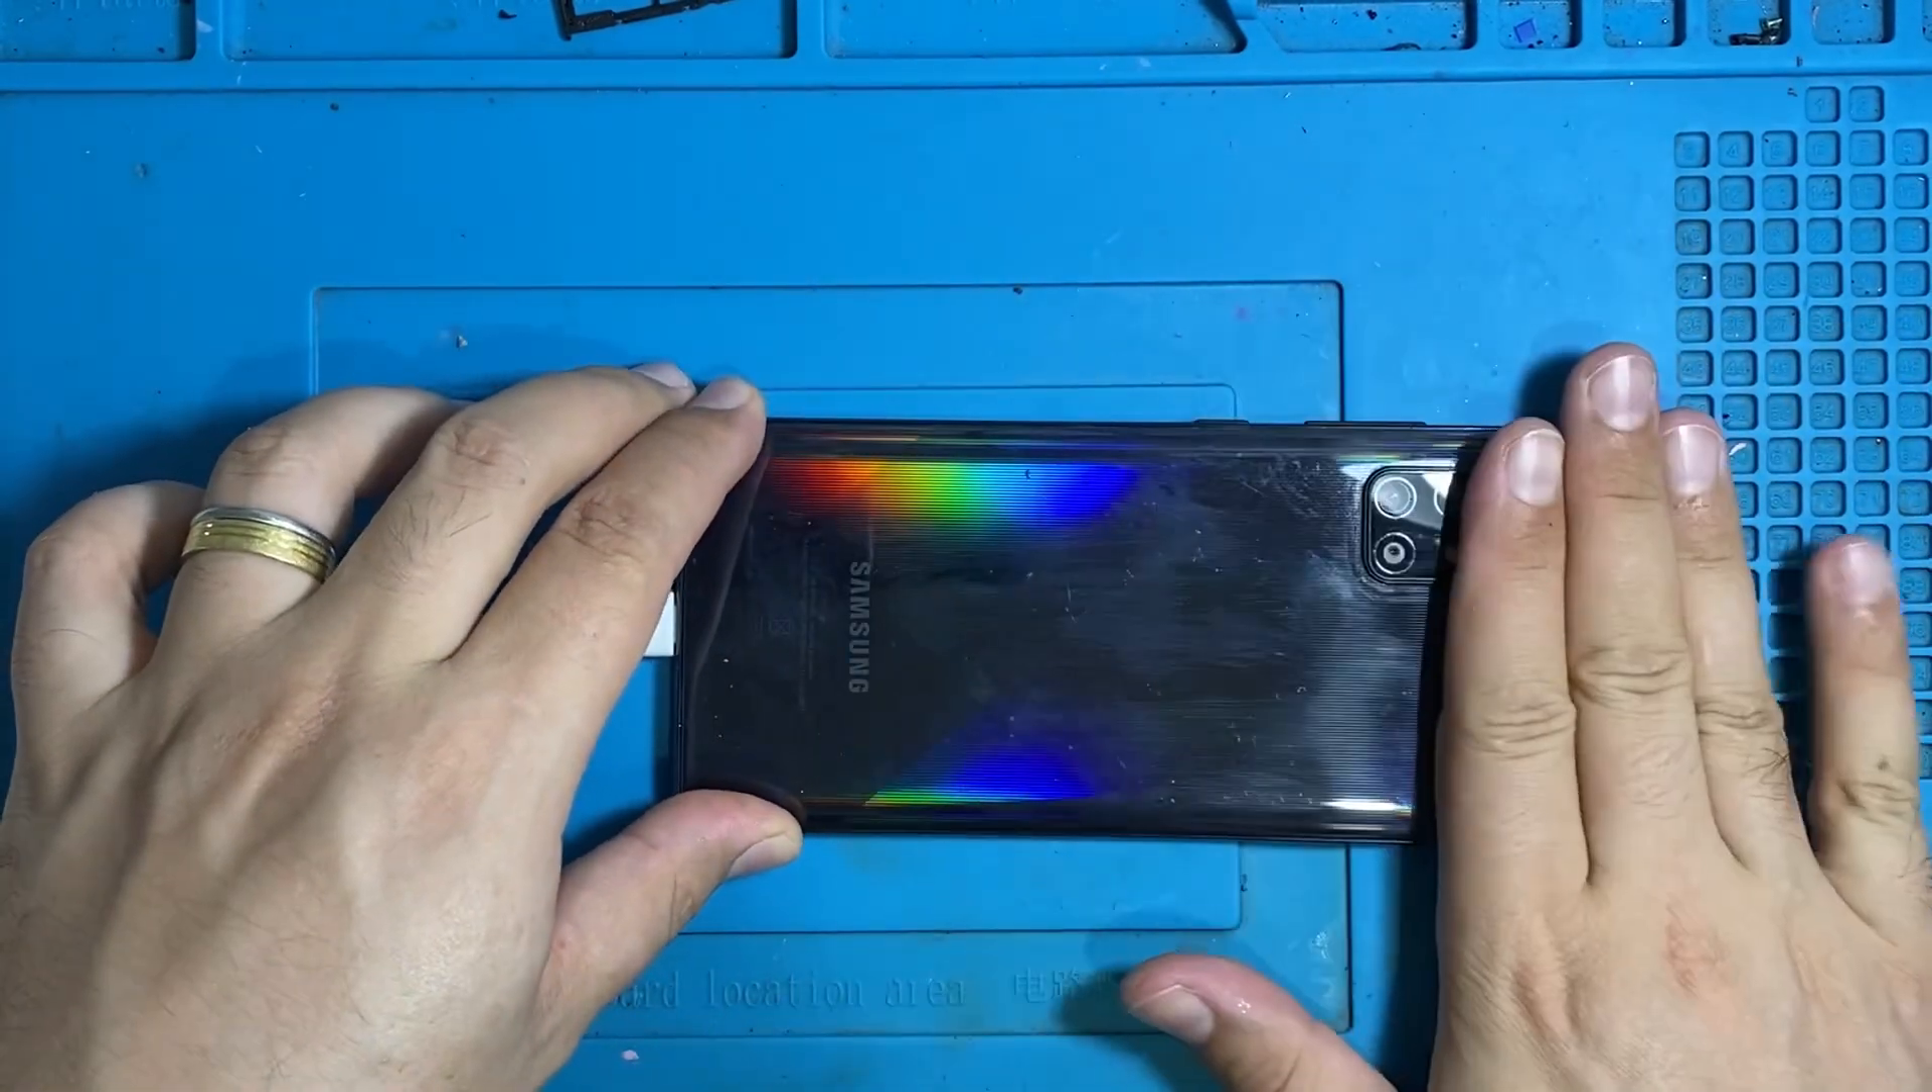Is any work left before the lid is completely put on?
No.